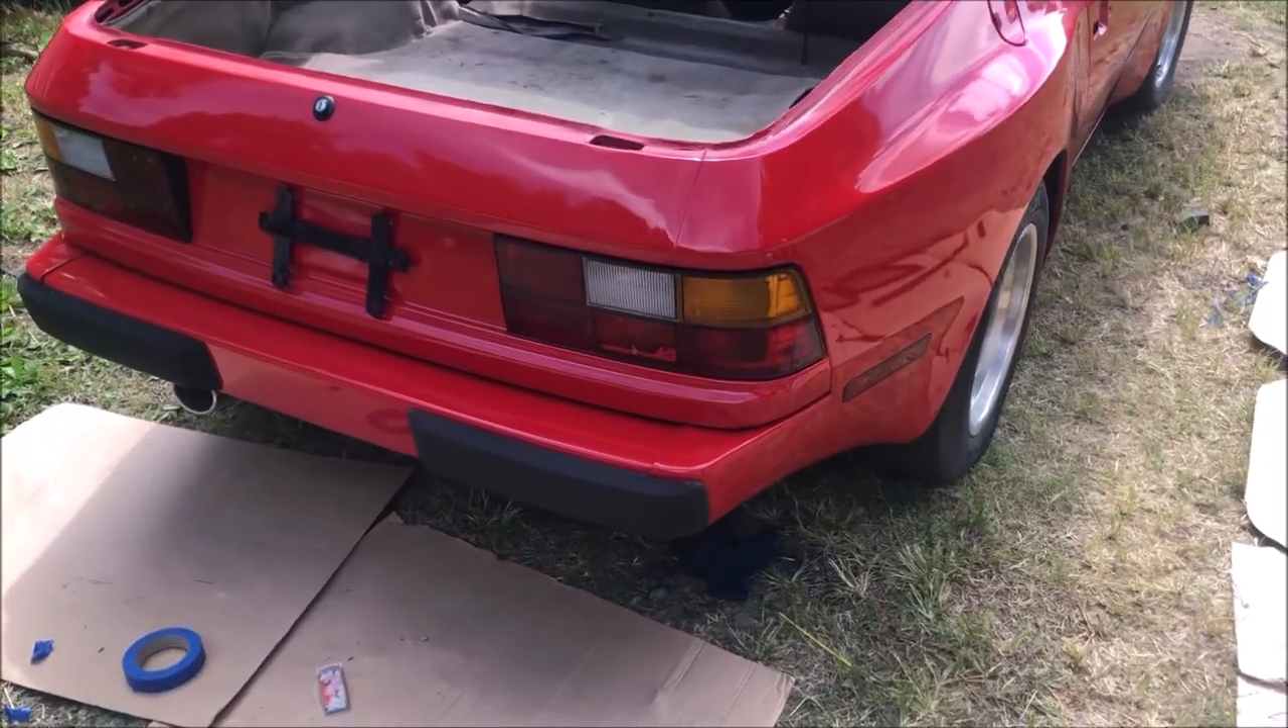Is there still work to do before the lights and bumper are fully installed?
No.